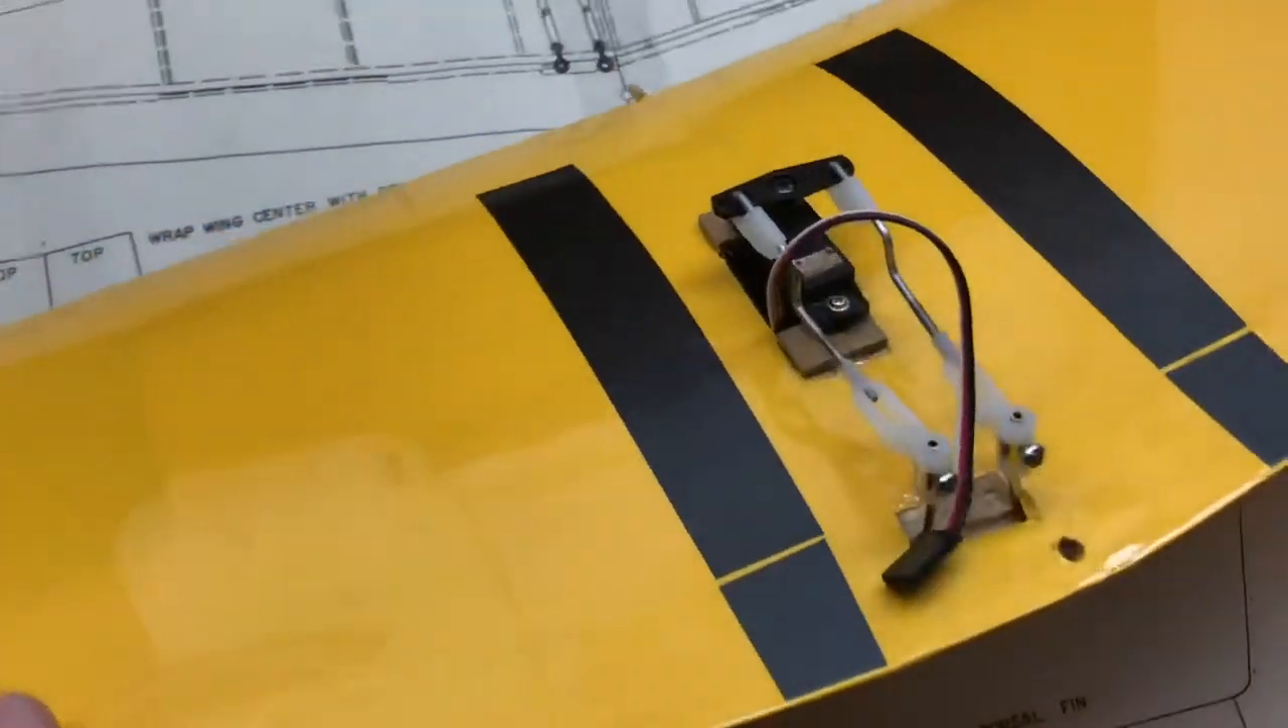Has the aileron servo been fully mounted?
Yes.